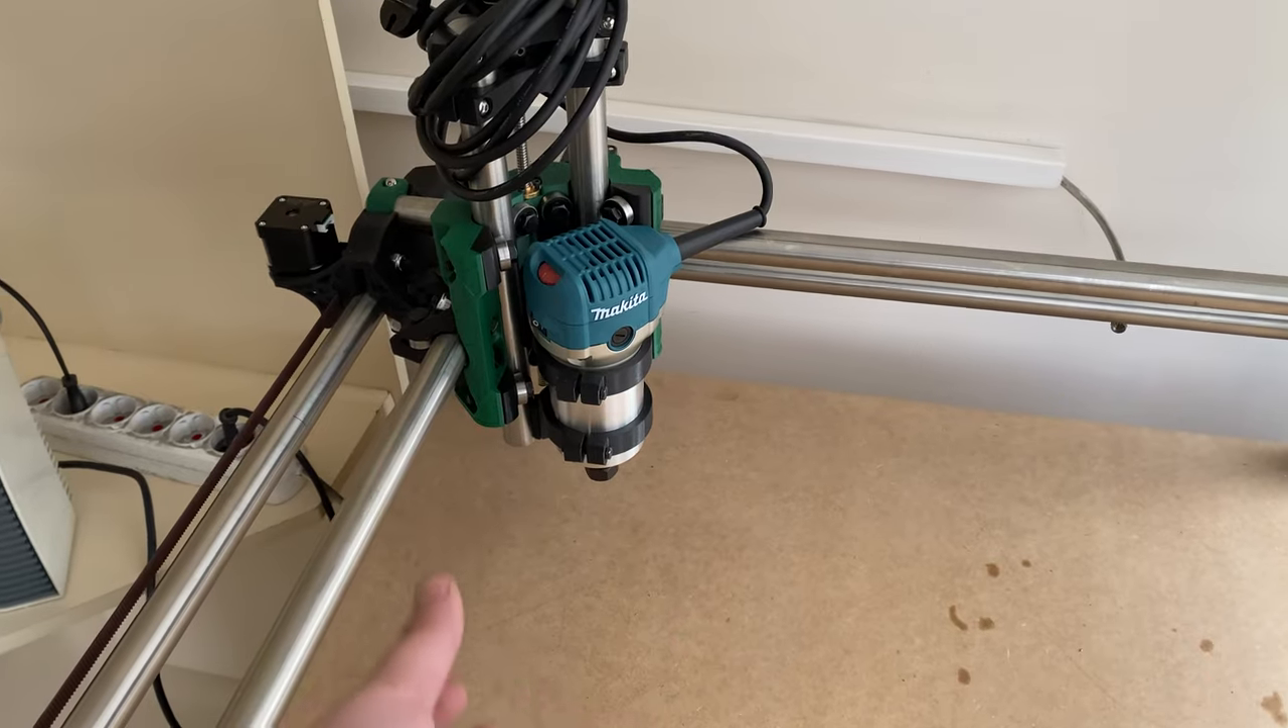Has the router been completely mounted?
Yes.